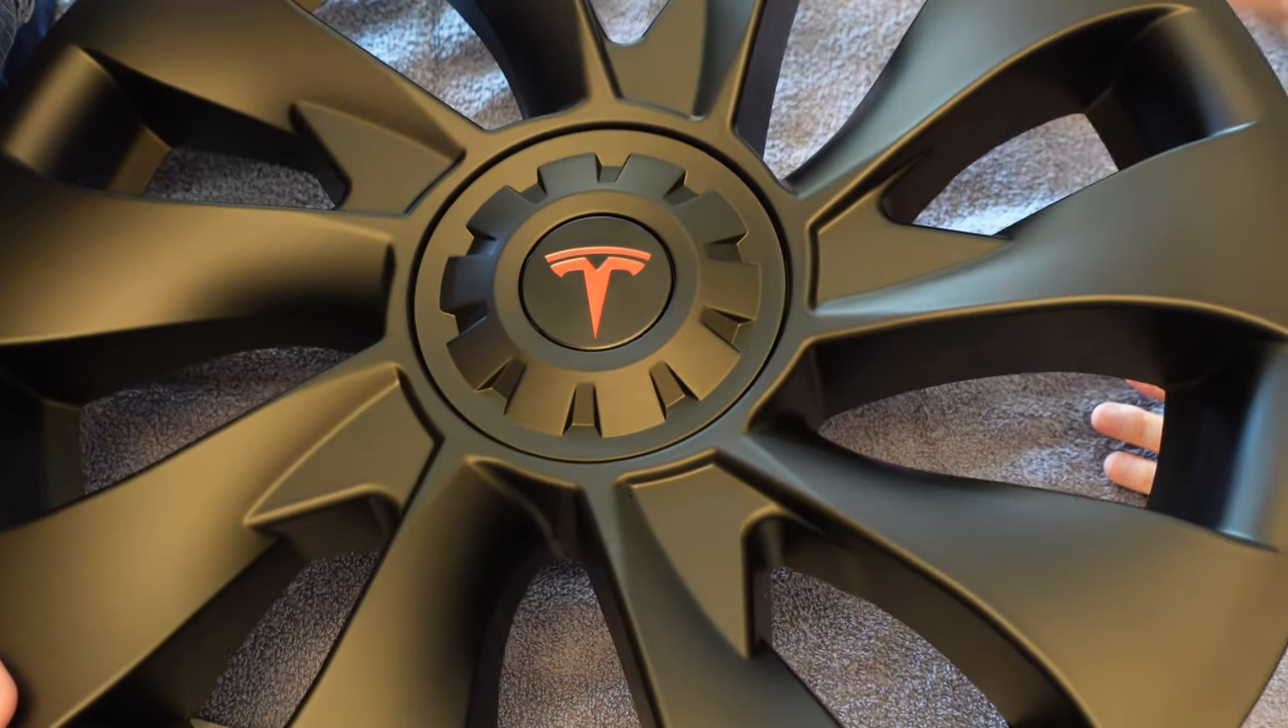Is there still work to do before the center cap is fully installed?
No.